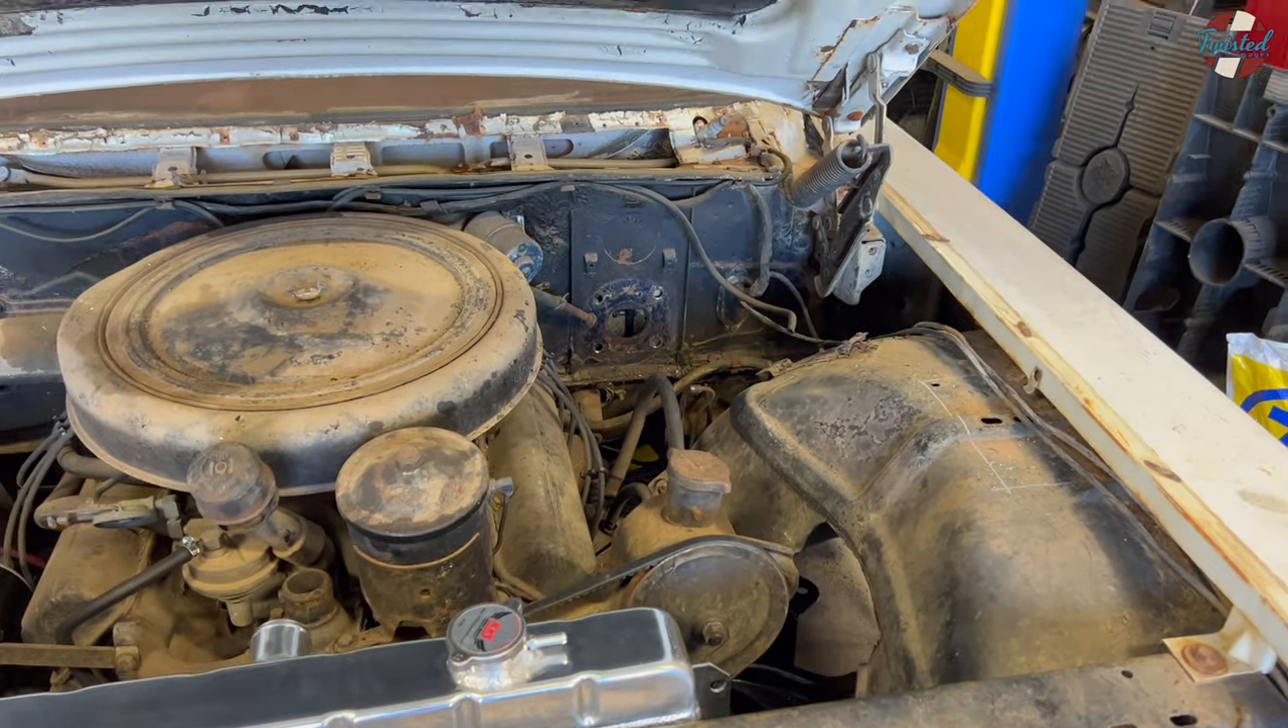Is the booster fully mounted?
No.